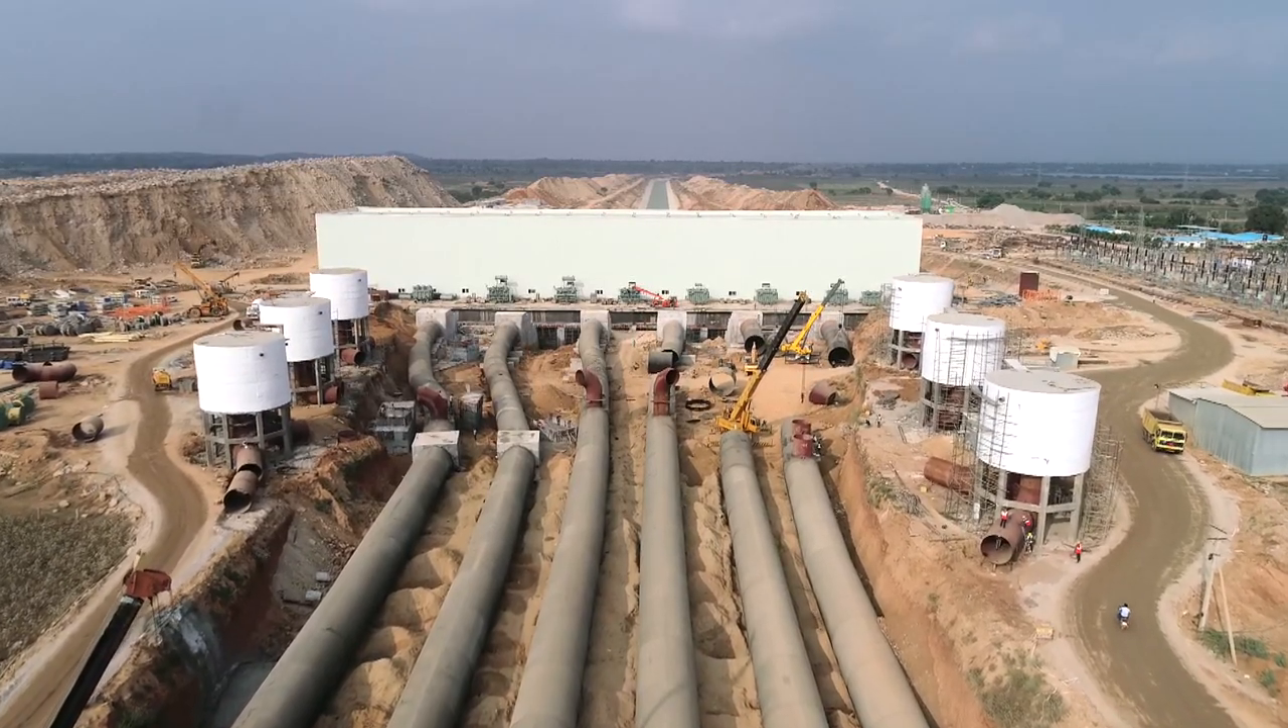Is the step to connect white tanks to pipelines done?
No.